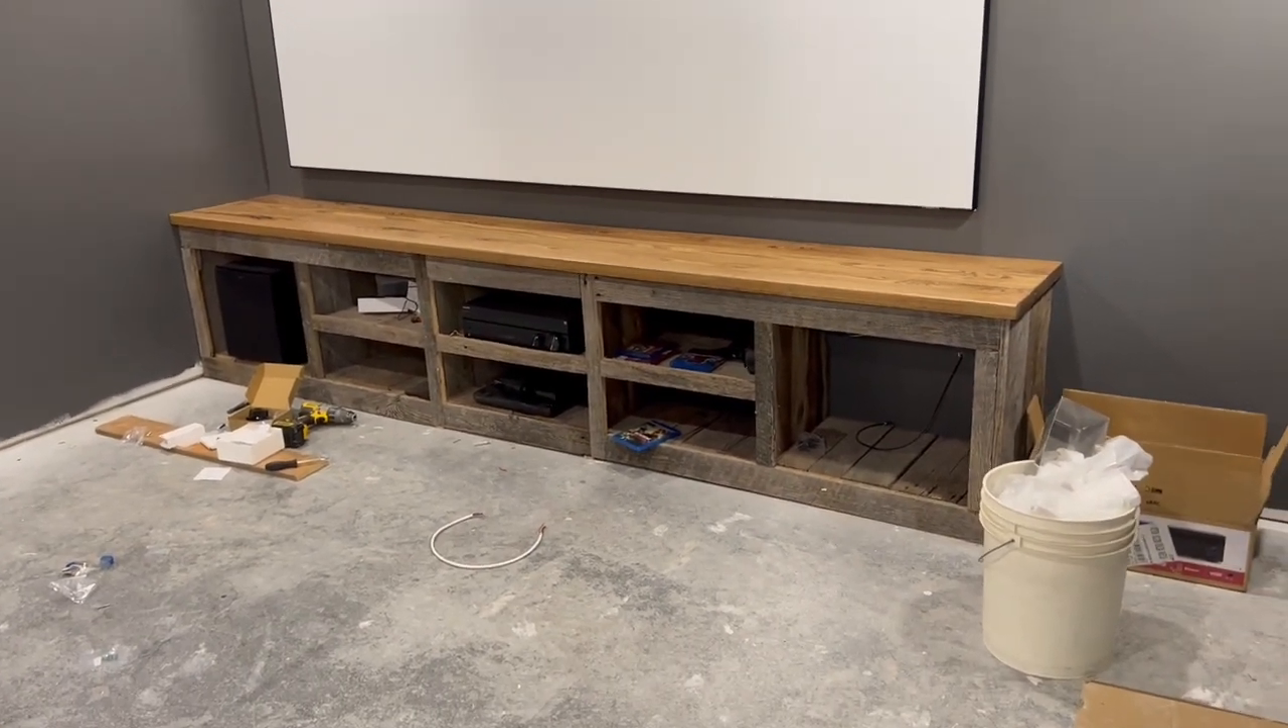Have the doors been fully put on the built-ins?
No.